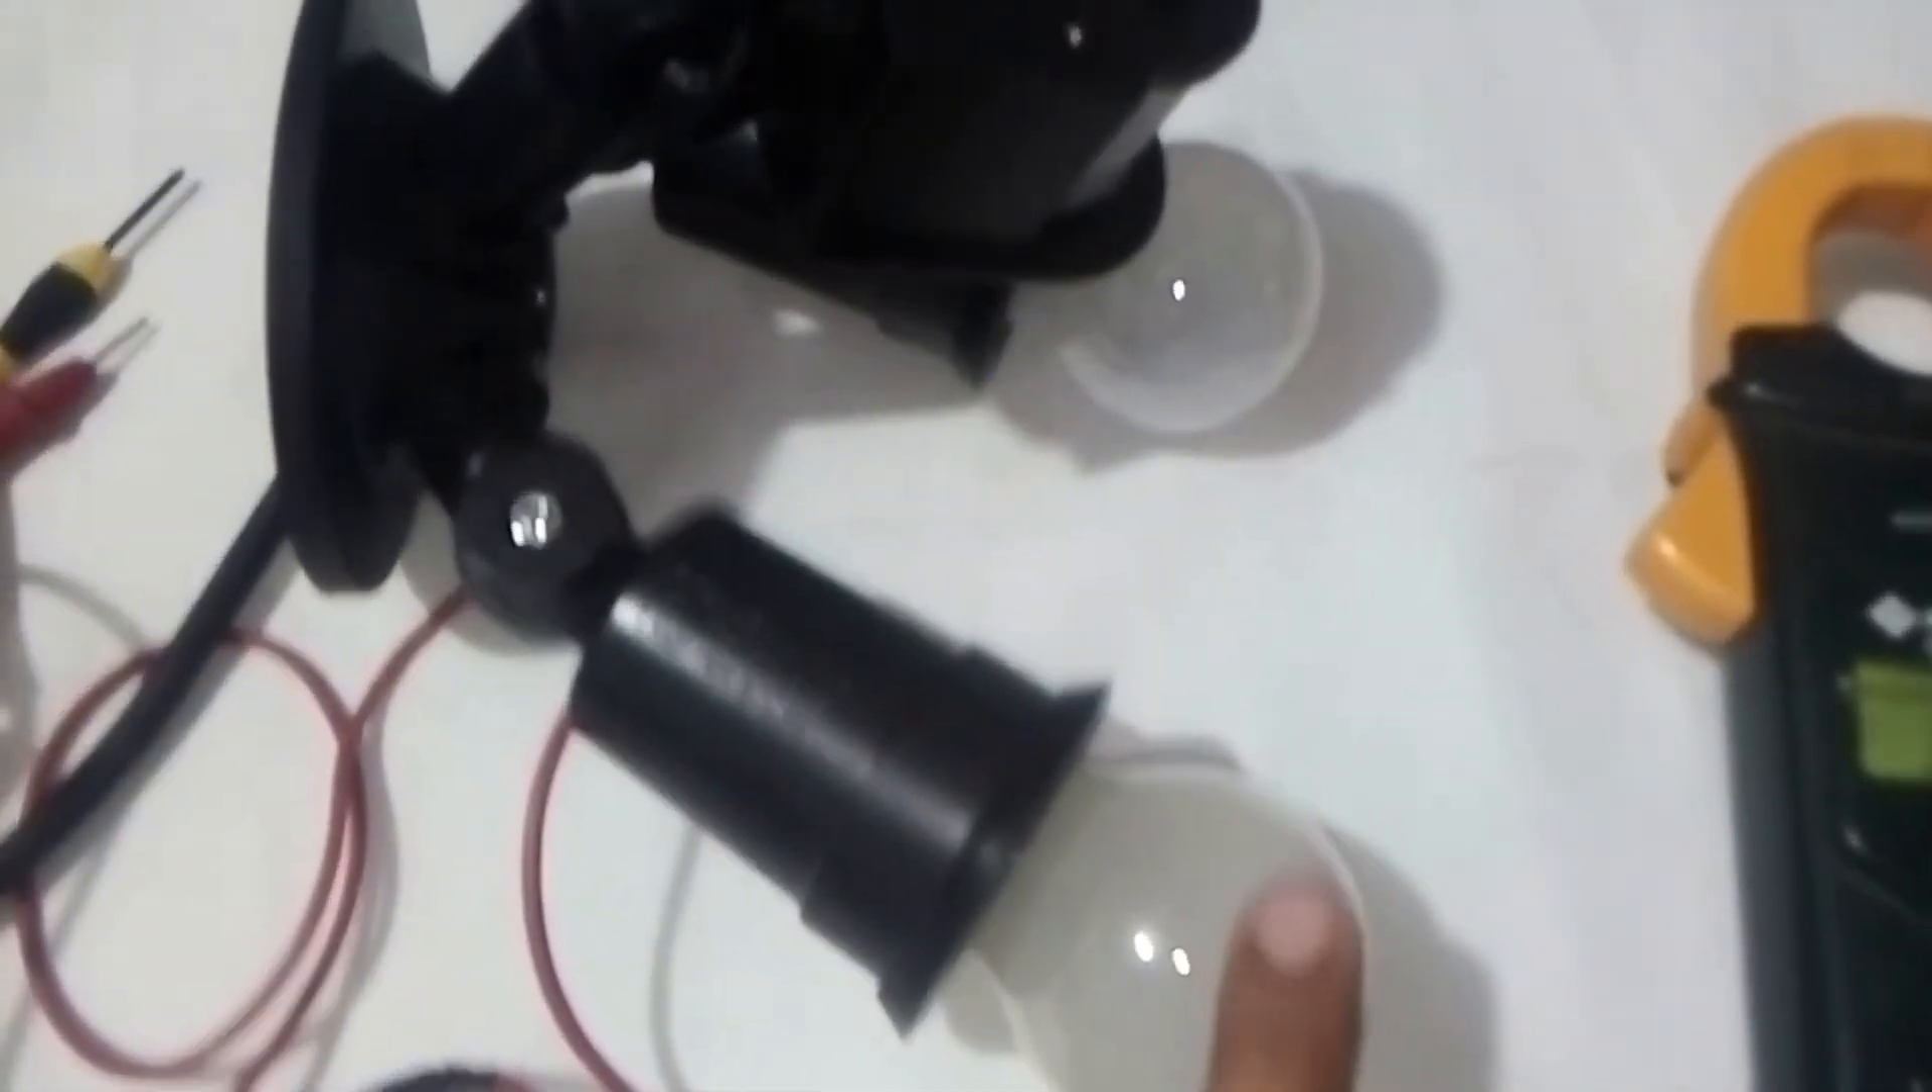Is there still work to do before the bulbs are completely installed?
No.